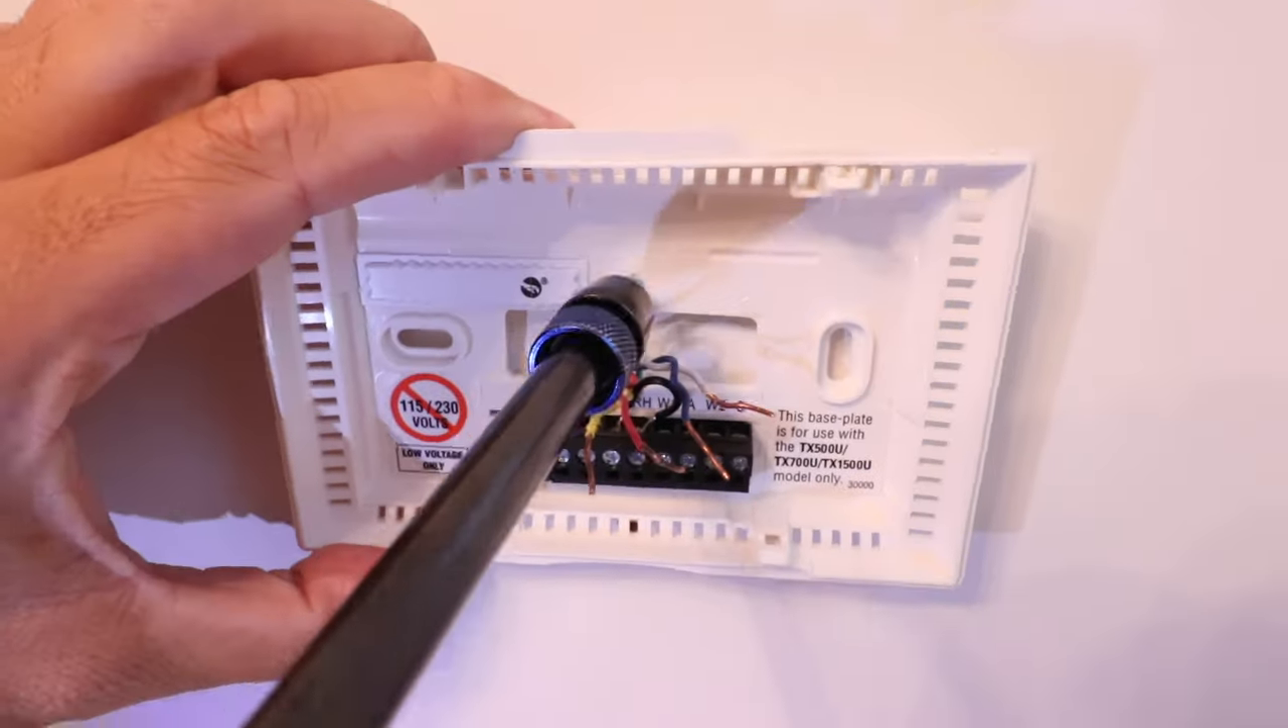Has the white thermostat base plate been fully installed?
No.